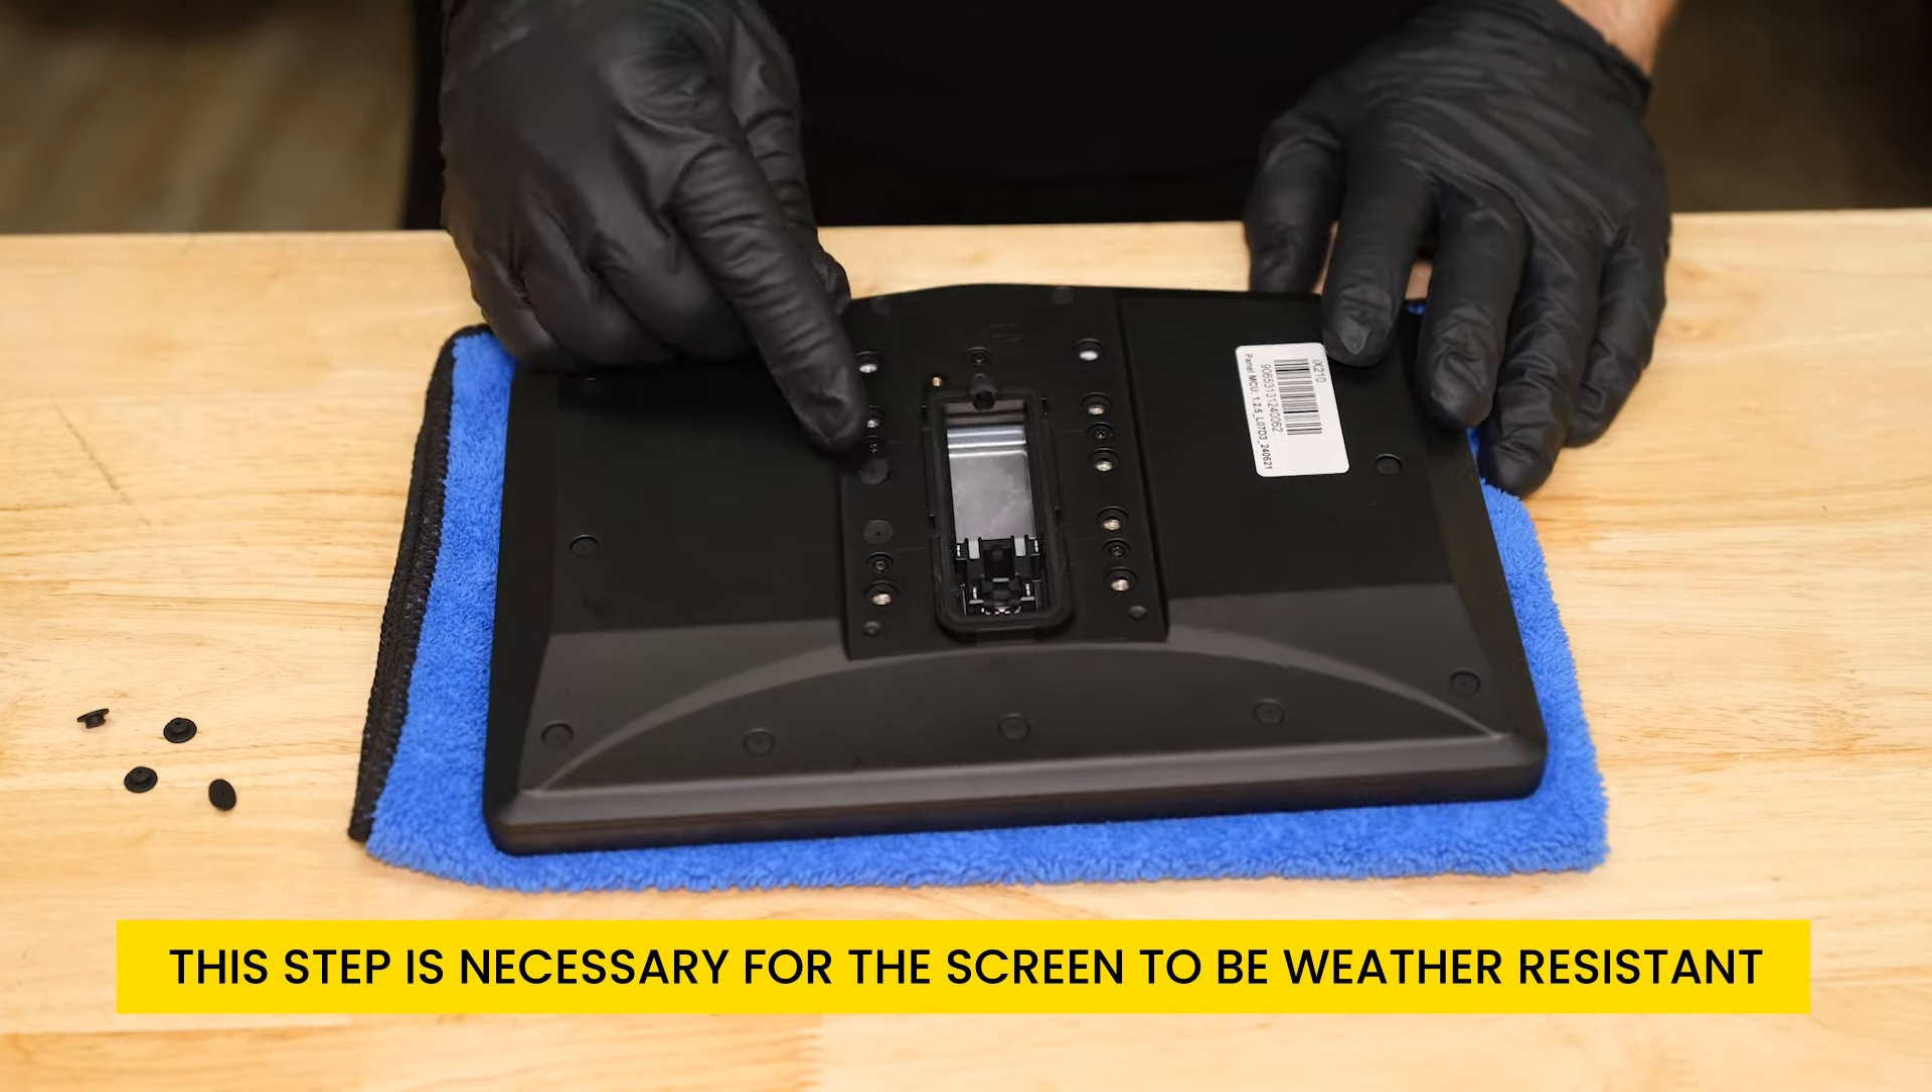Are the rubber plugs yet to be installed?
Yes.